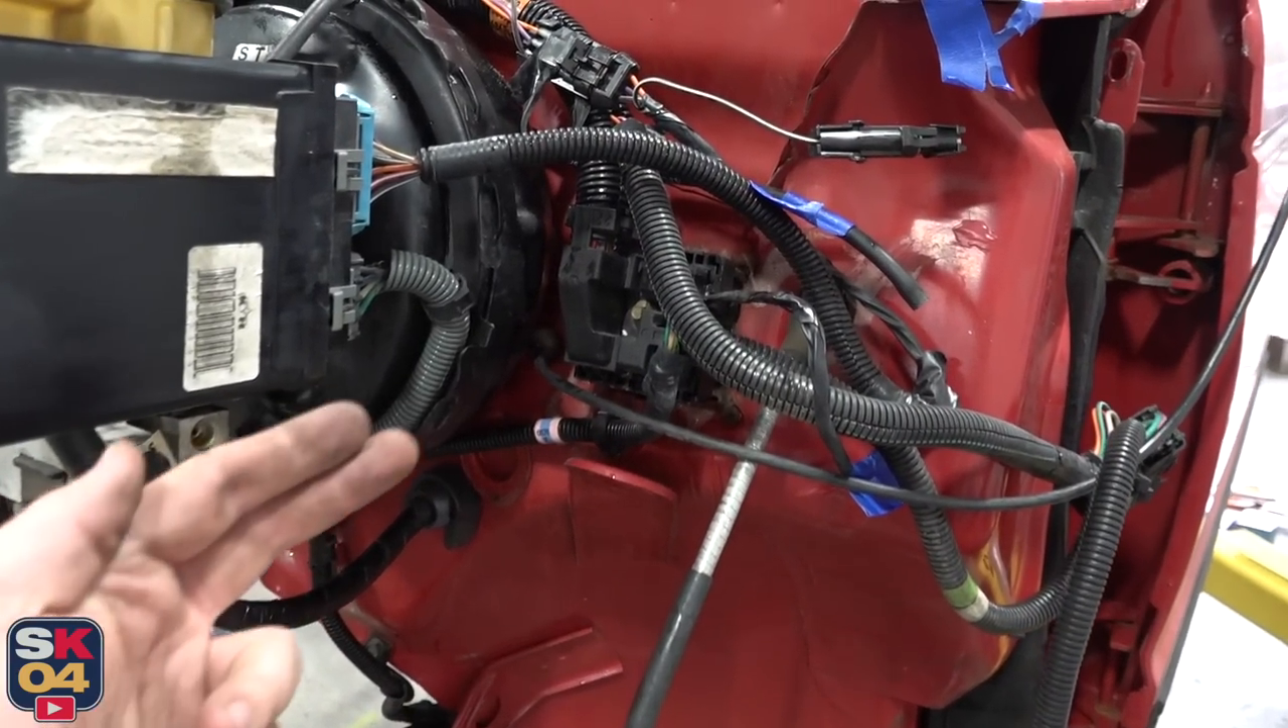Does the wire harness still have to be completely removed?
Yes.